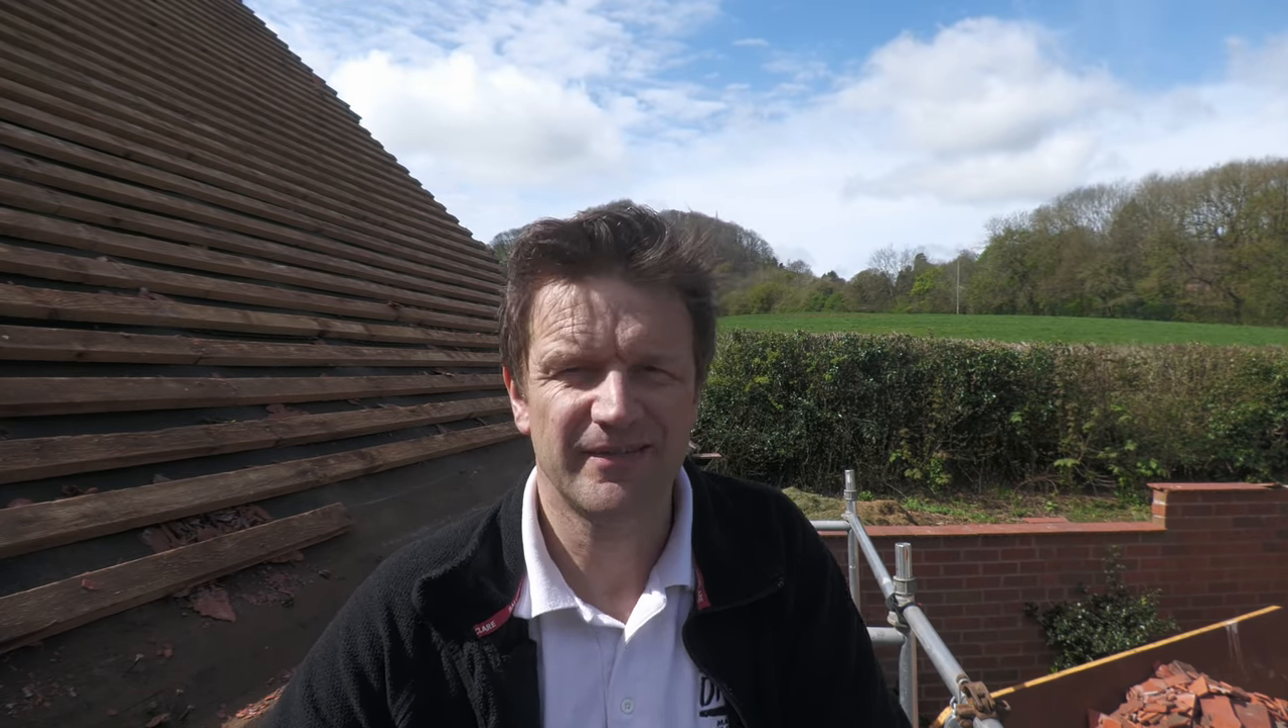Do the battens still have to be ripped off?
Yes.